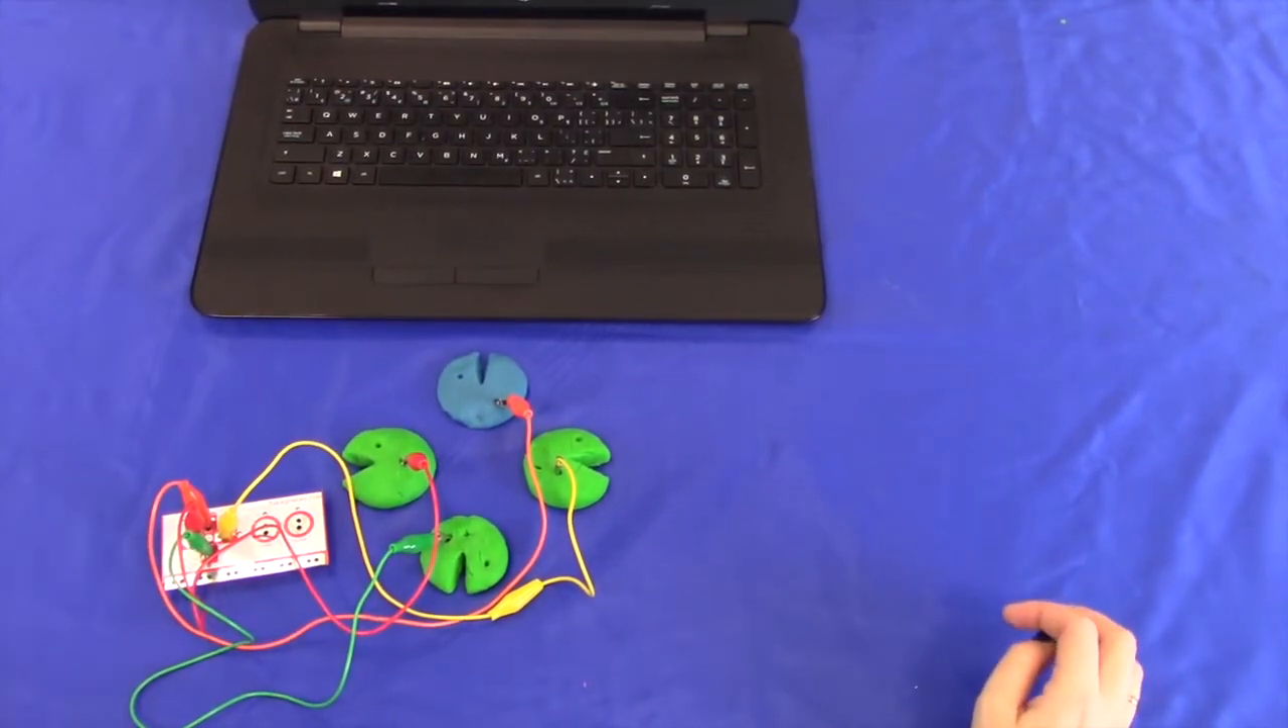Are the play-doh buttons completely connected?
Yes.